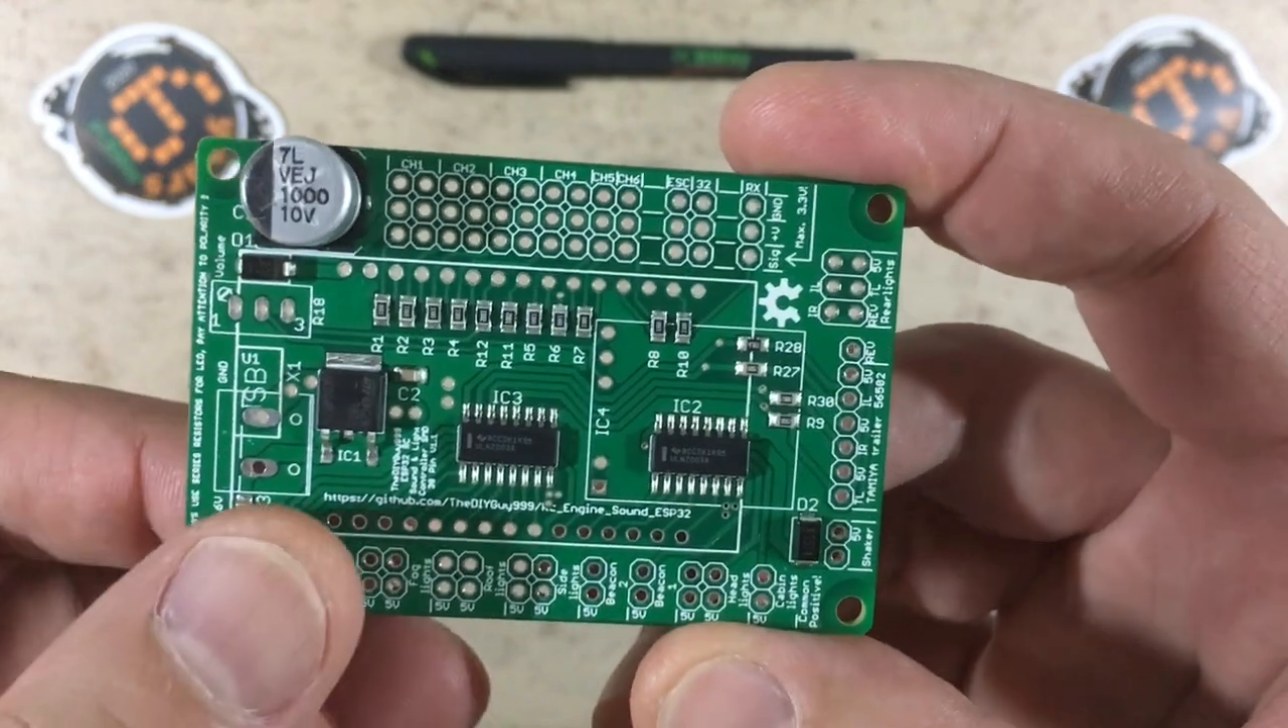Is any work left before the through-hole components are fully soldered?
Yes.